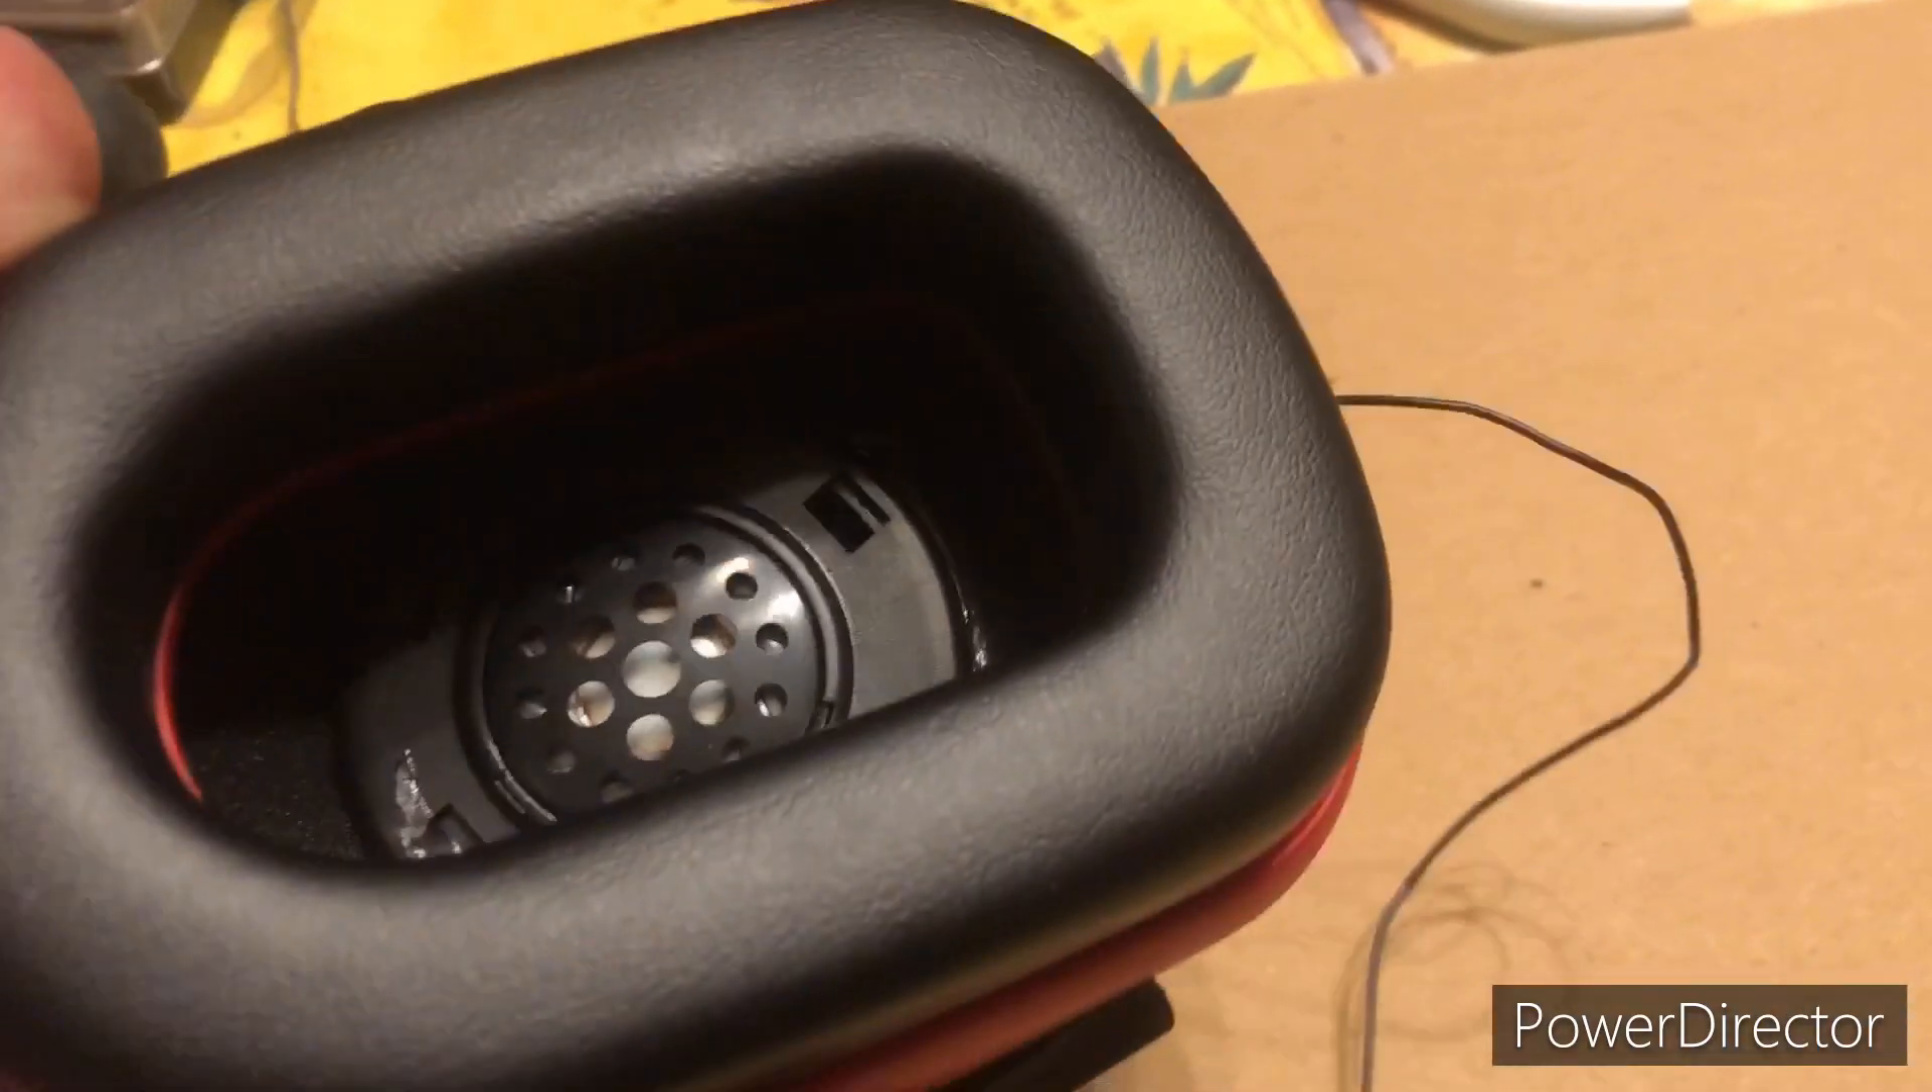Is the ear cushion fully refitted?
Yes.